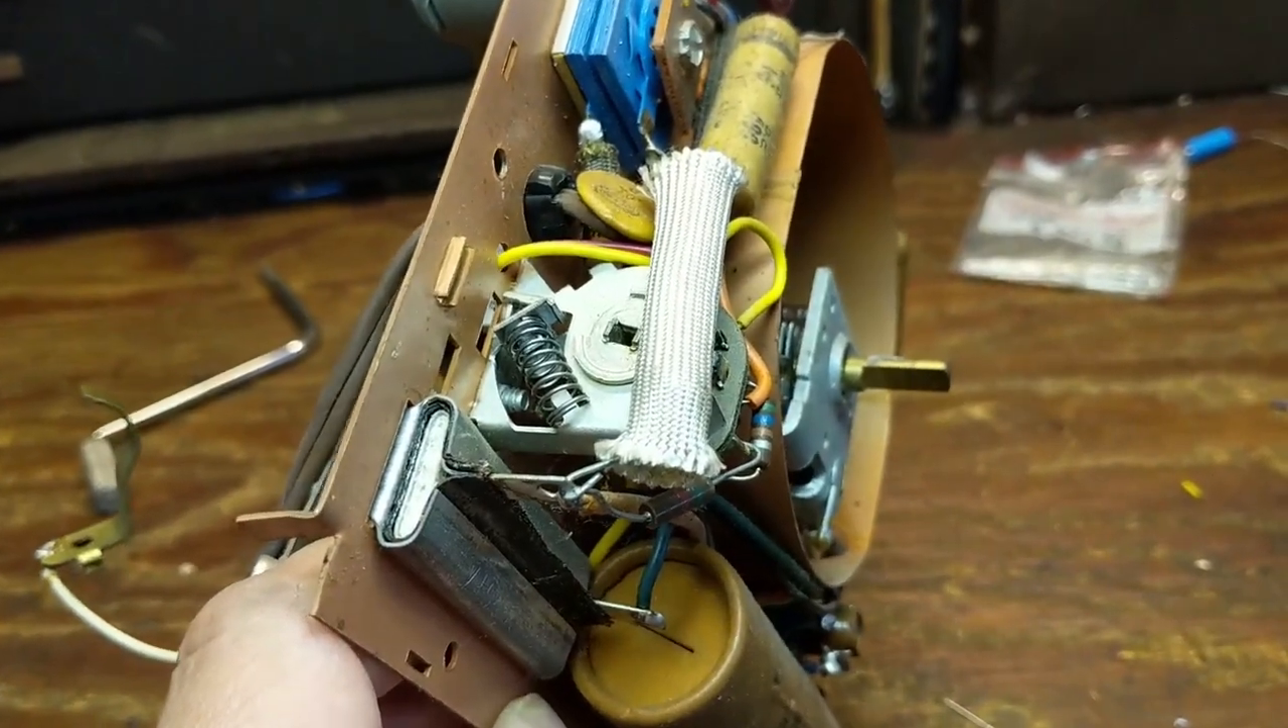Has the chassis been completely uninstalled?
Yes.